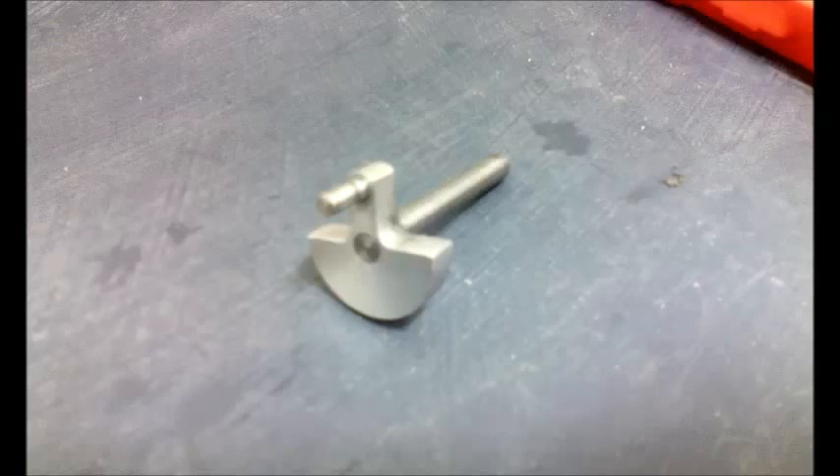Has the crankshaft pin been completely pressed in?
Yes.